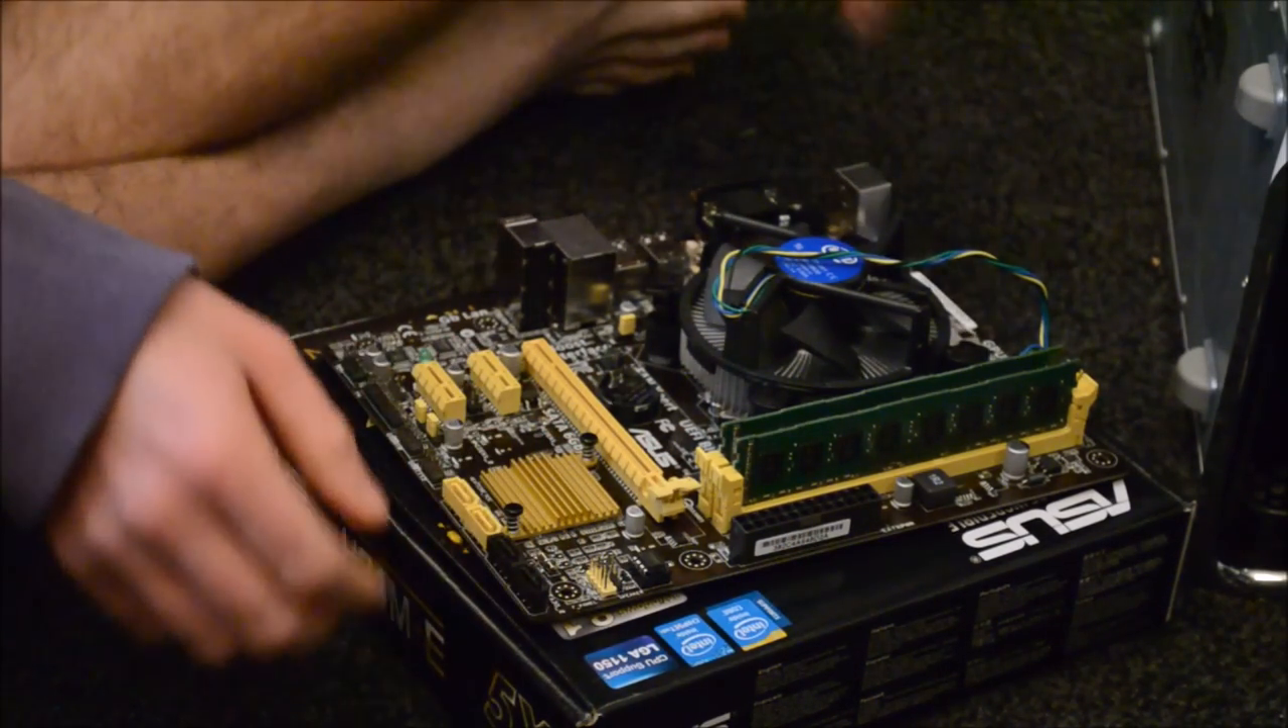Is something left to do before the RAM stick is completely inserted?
No.